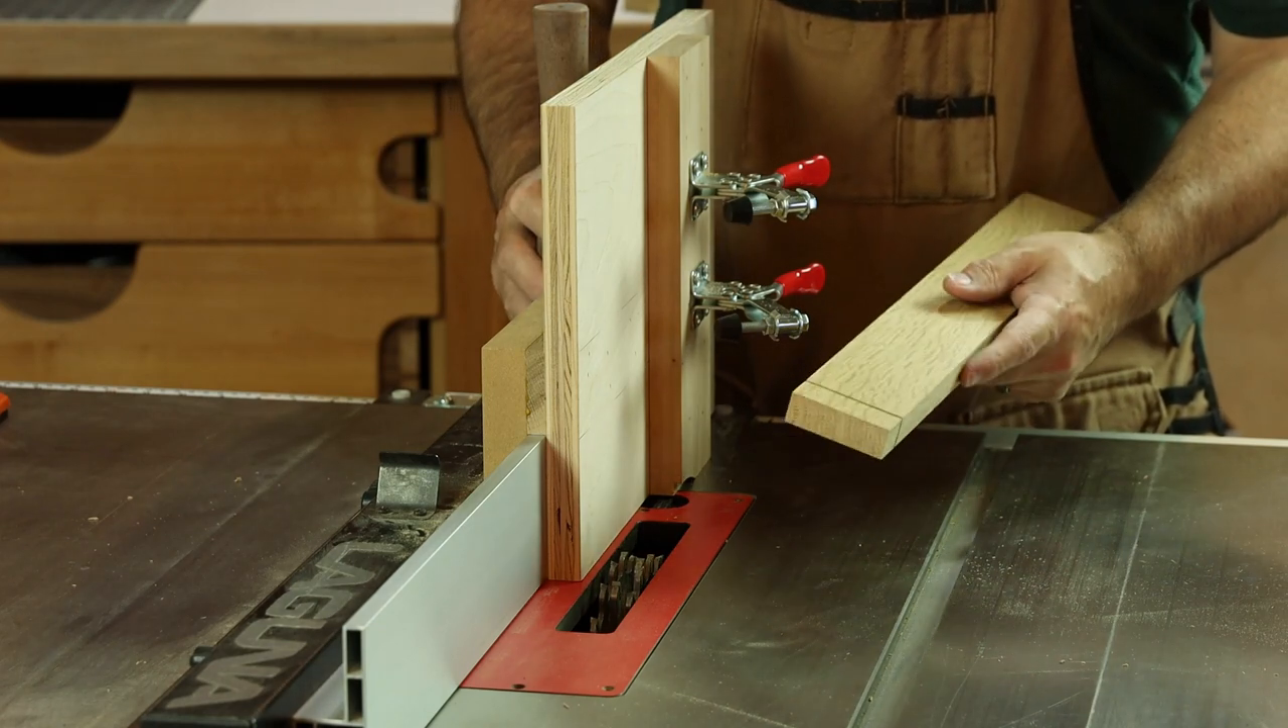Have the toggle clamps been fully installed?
Yes.